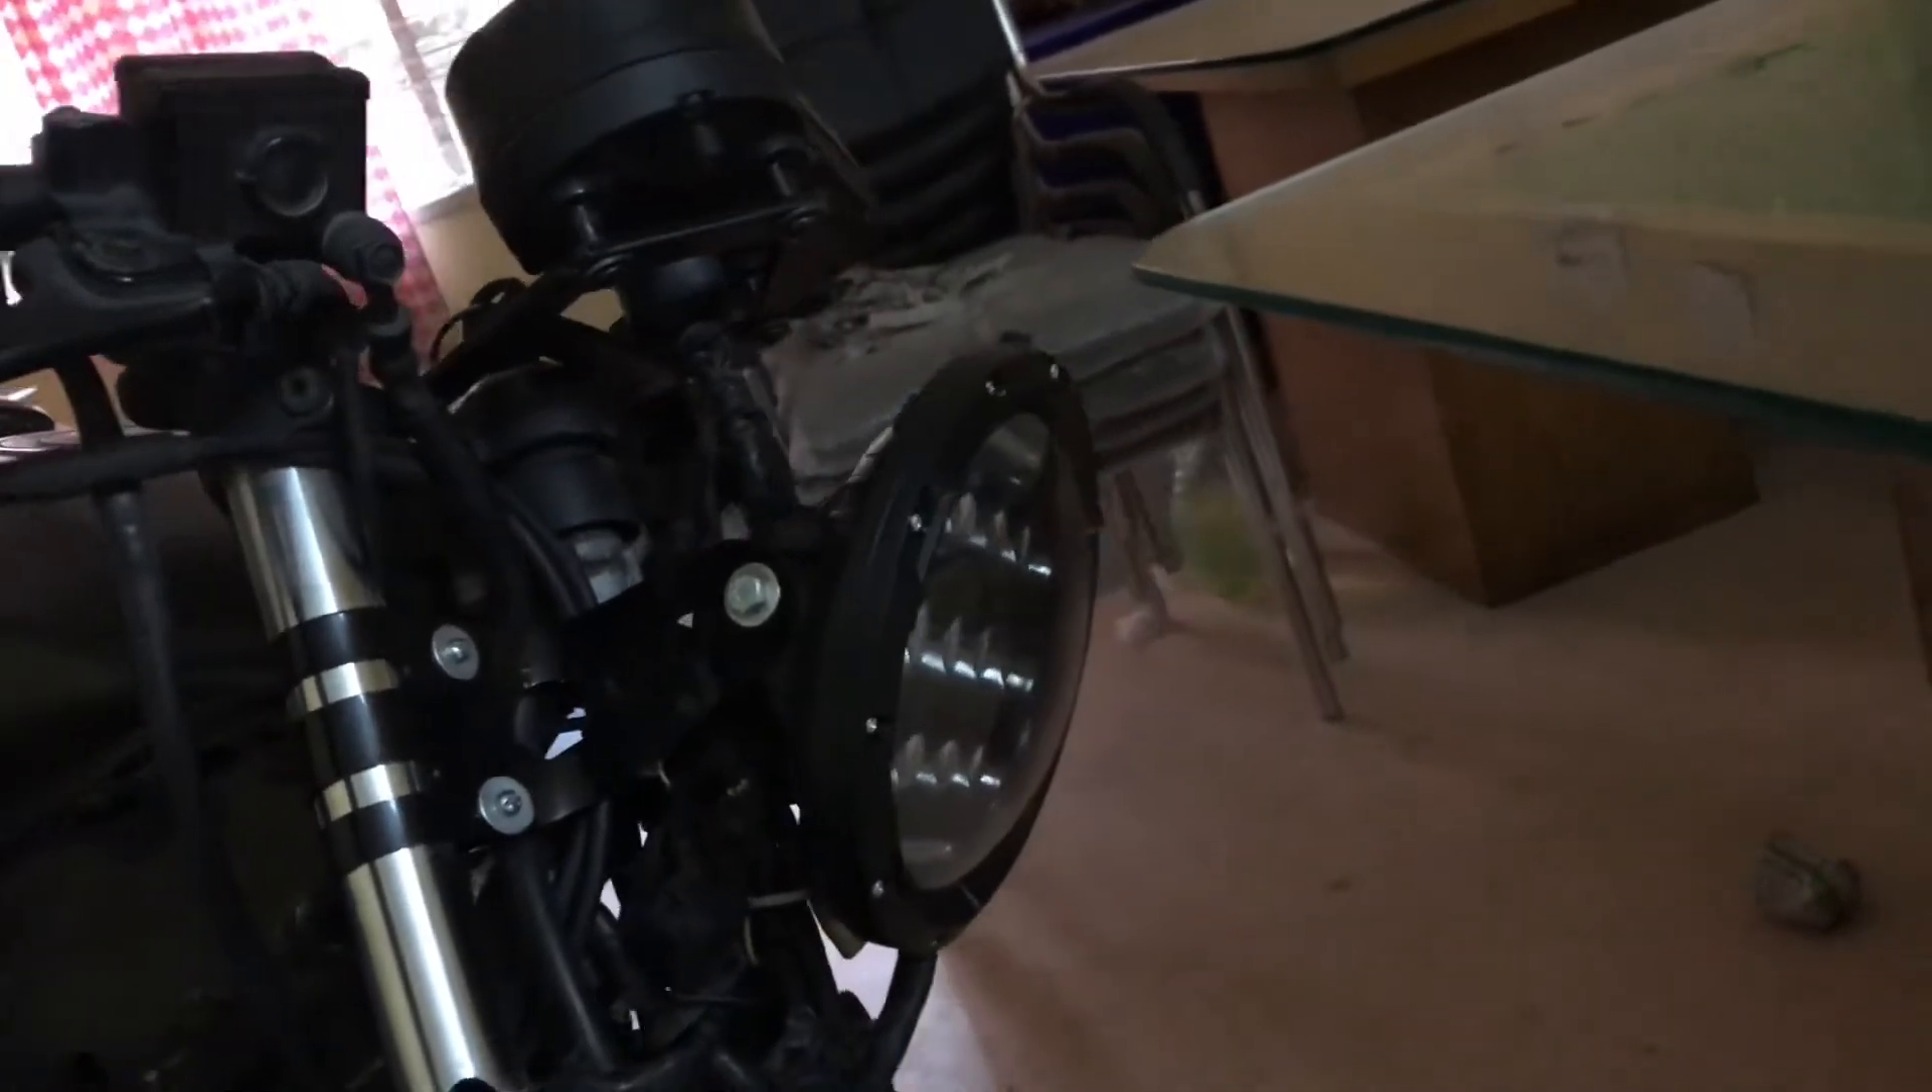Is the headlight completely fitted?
Yes.